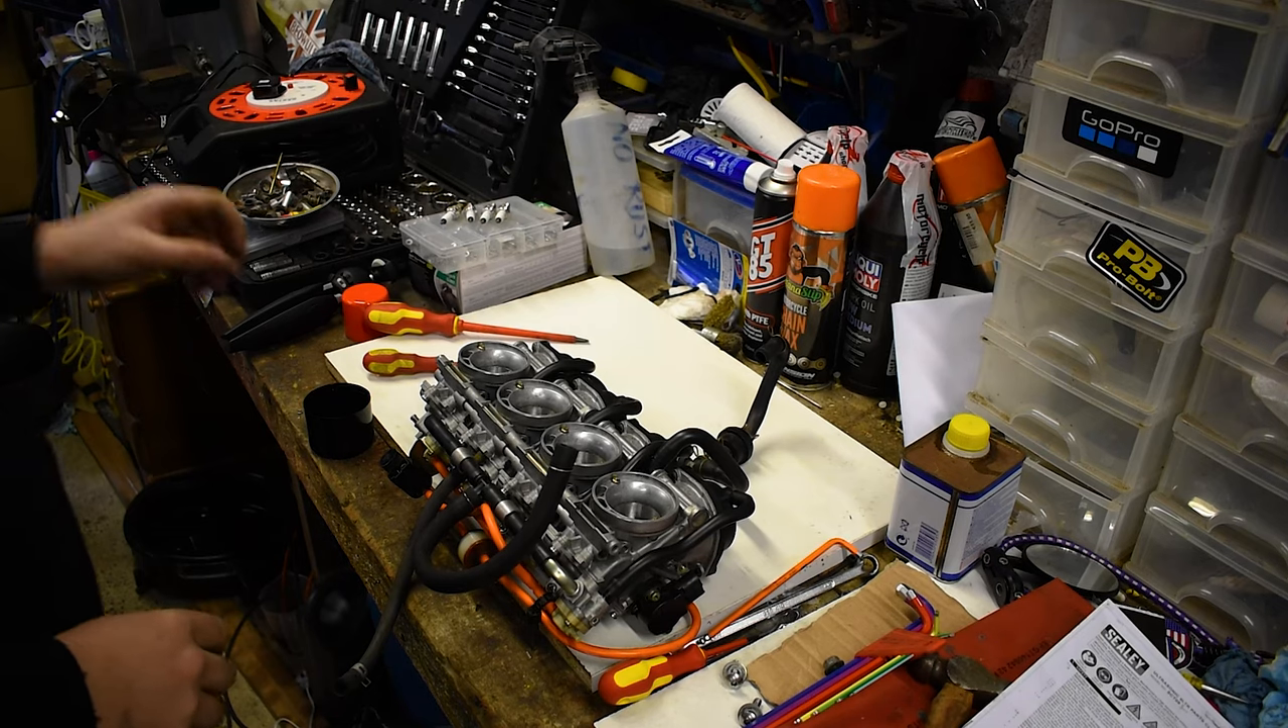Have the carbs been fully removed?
Yes.